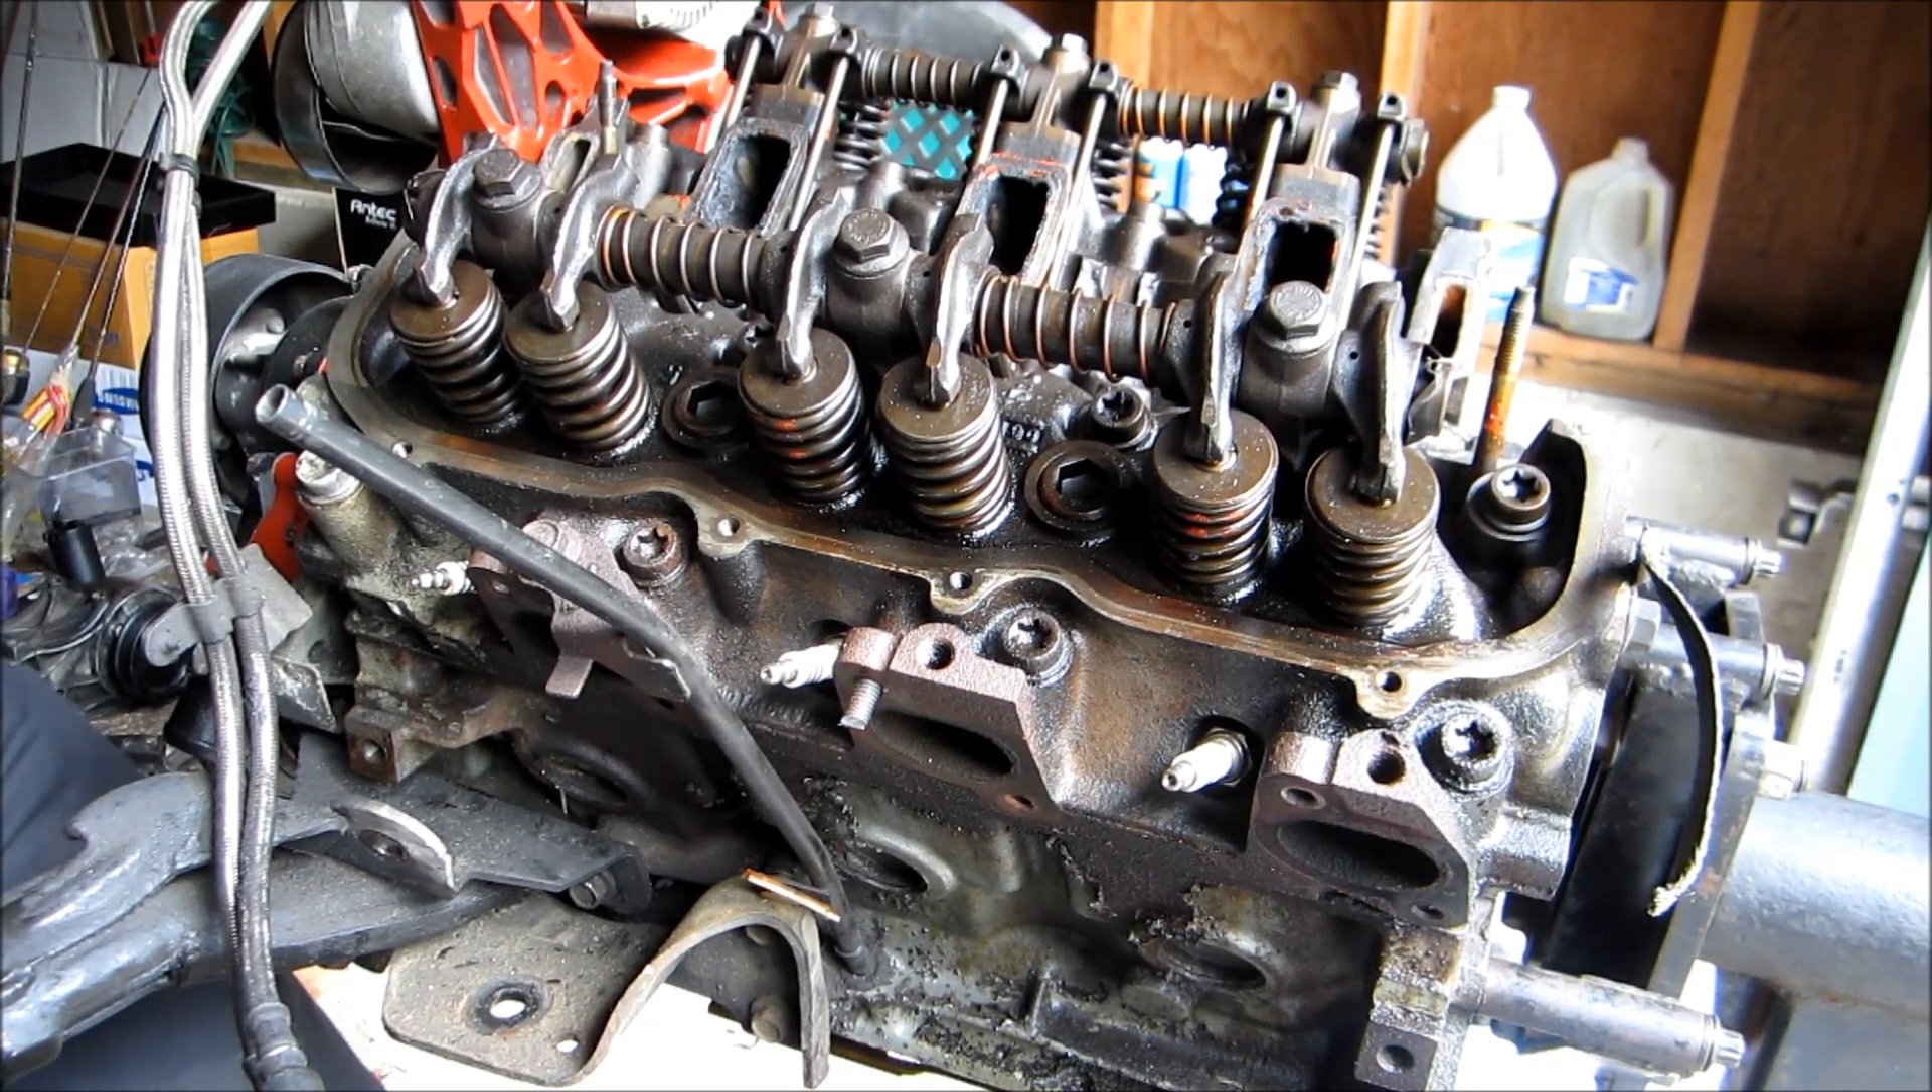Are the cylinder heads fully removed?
No.